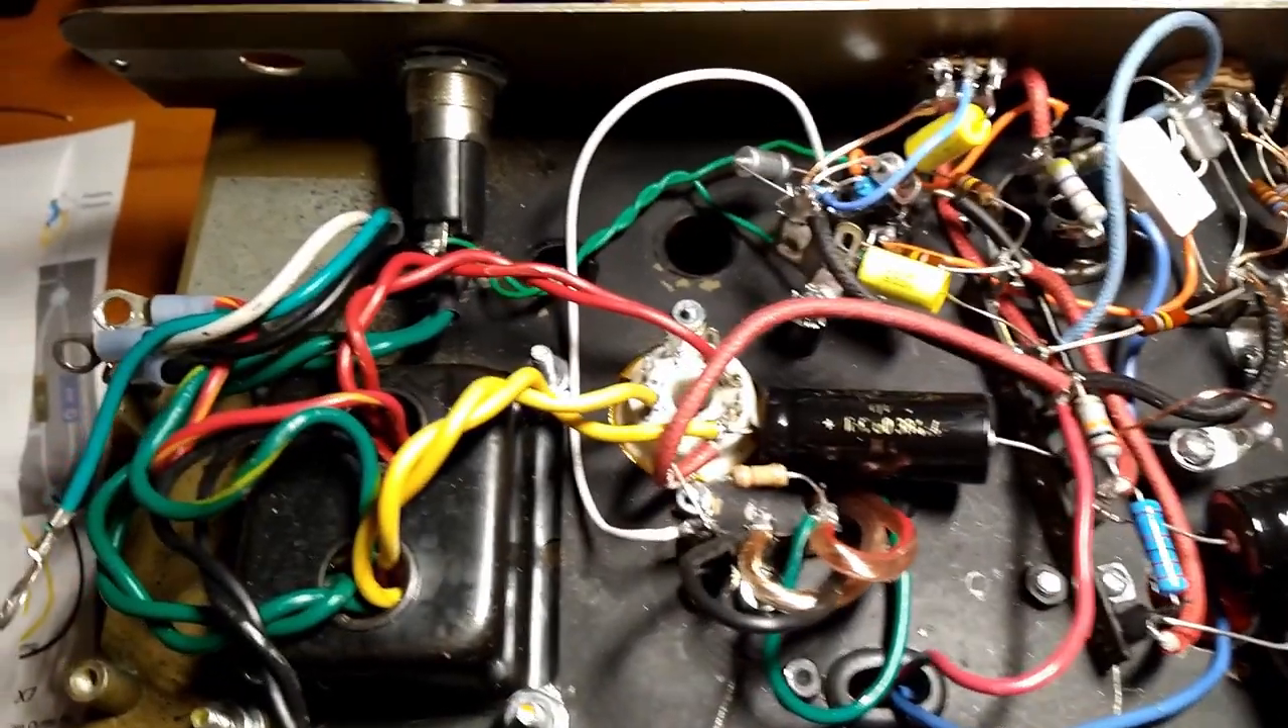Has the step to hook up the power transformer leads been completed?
No.